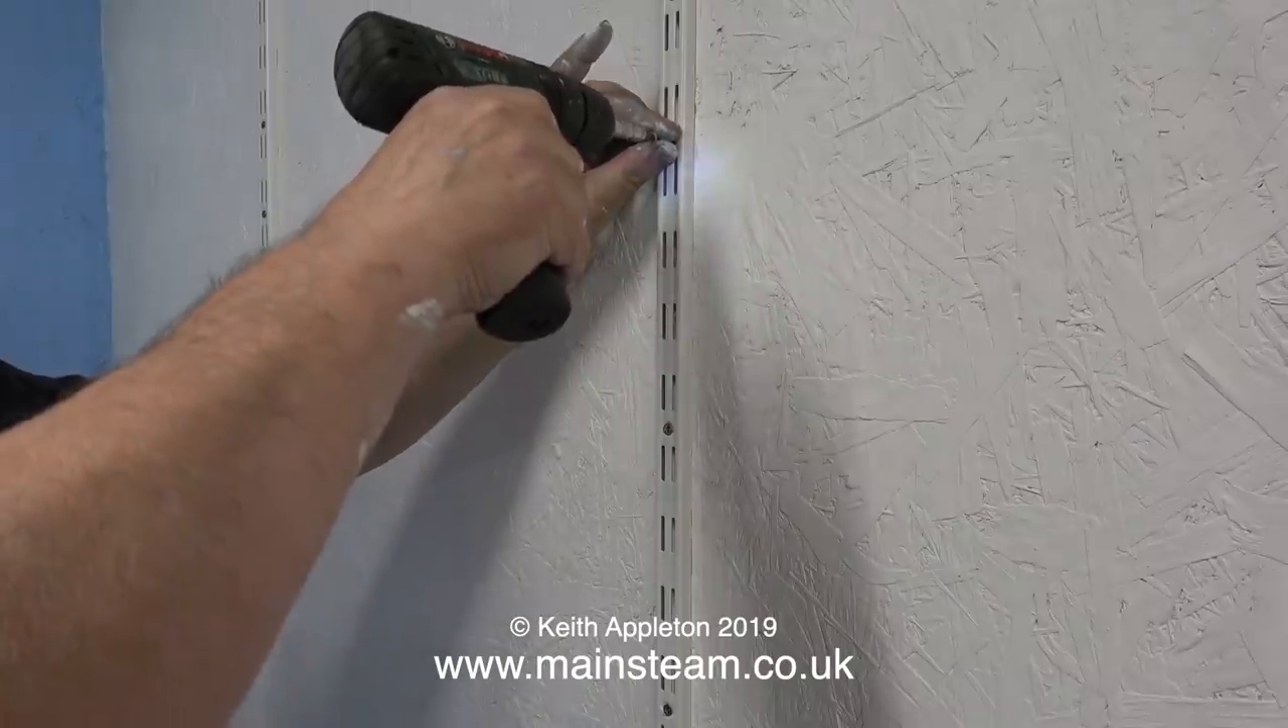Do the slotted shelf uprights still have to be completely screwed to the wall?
Yes.